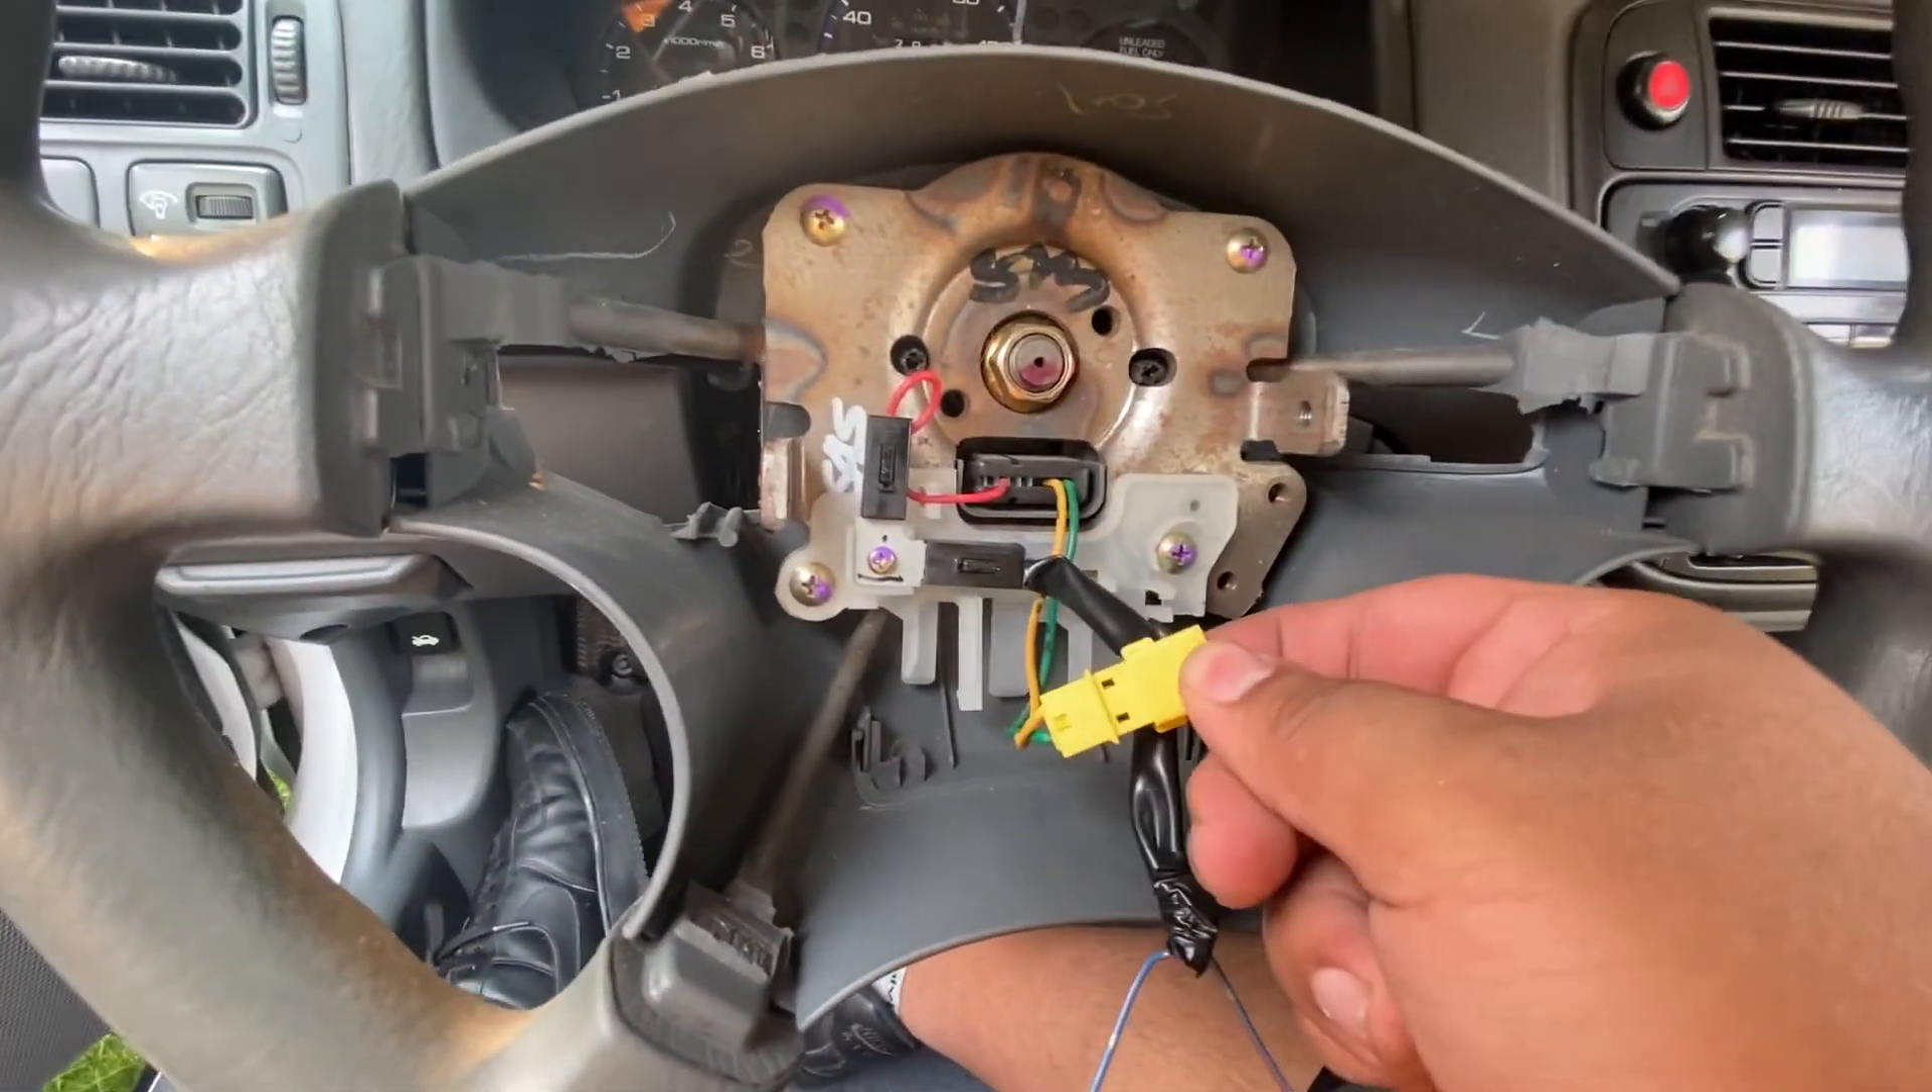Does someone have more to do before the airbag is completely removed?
No.